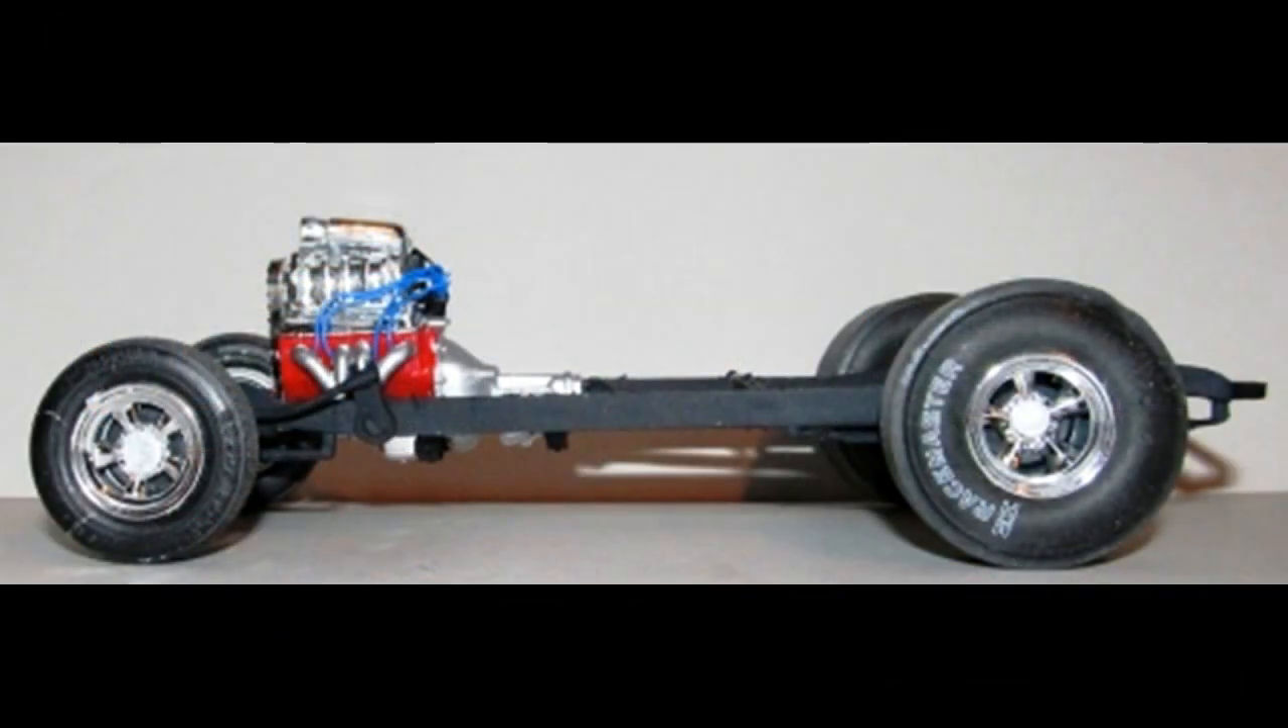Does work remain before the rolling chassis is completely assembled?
No.